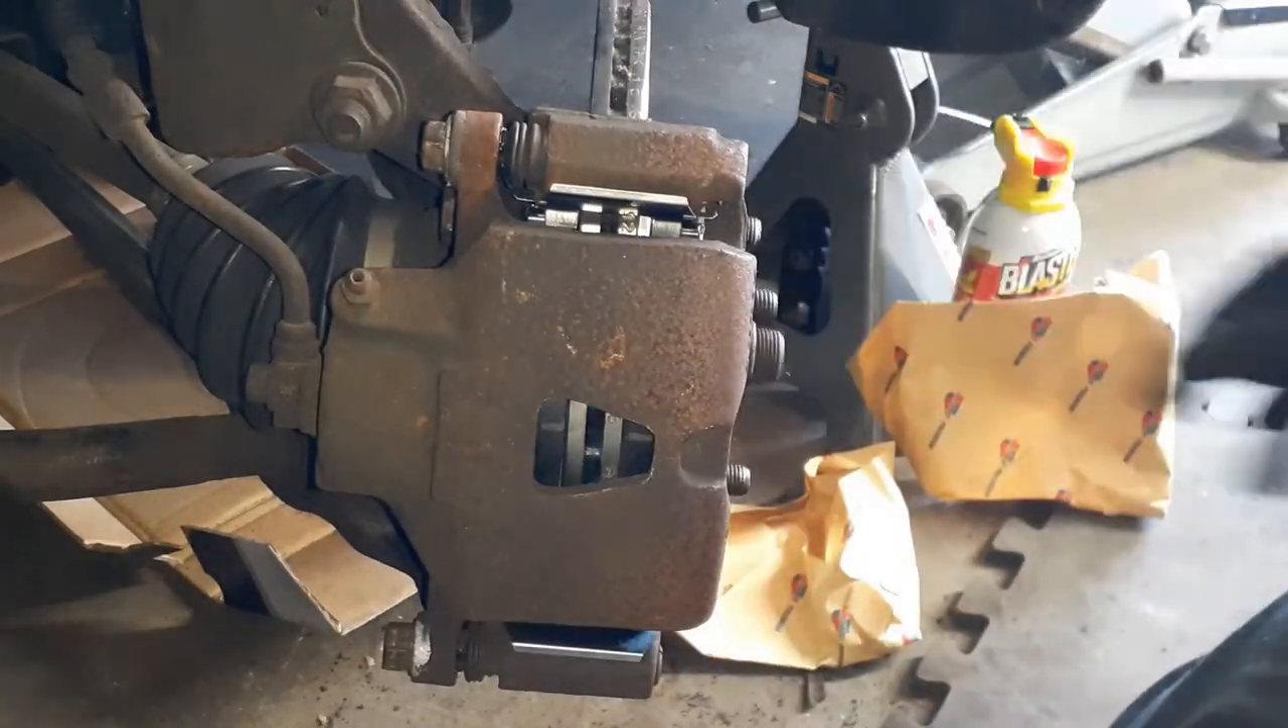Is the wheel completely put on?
No.